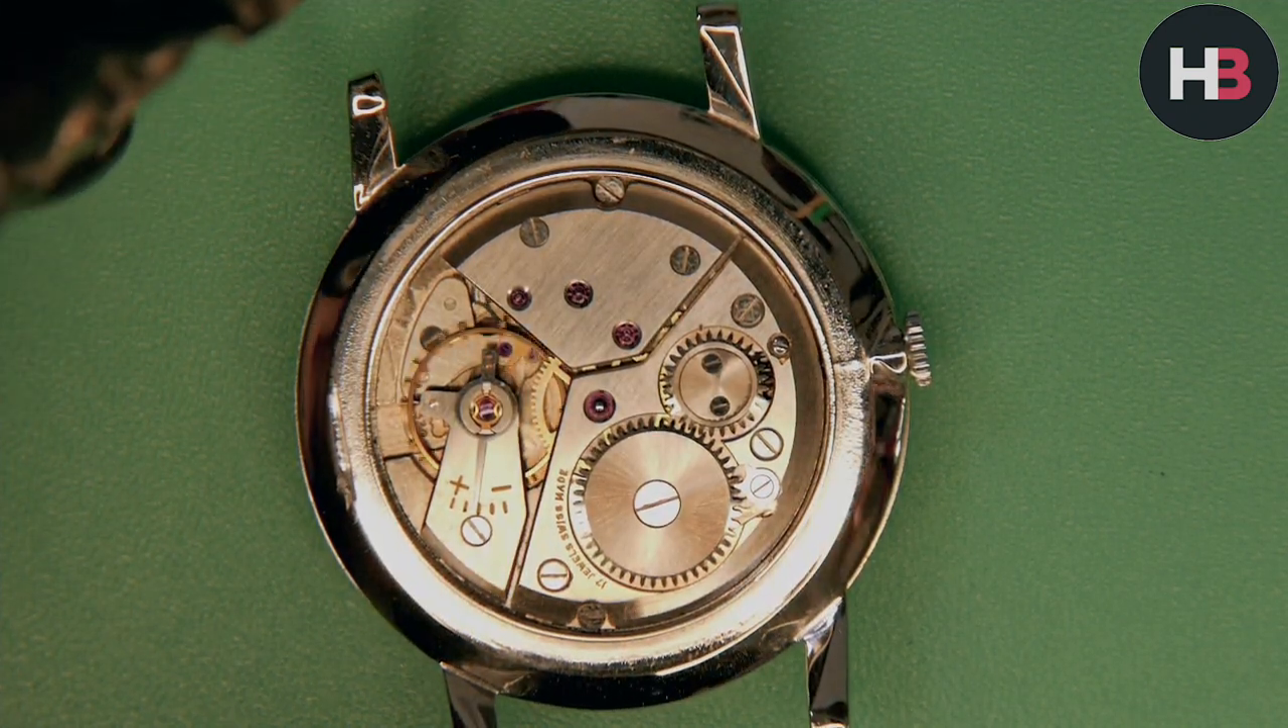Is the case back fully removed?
Yes.